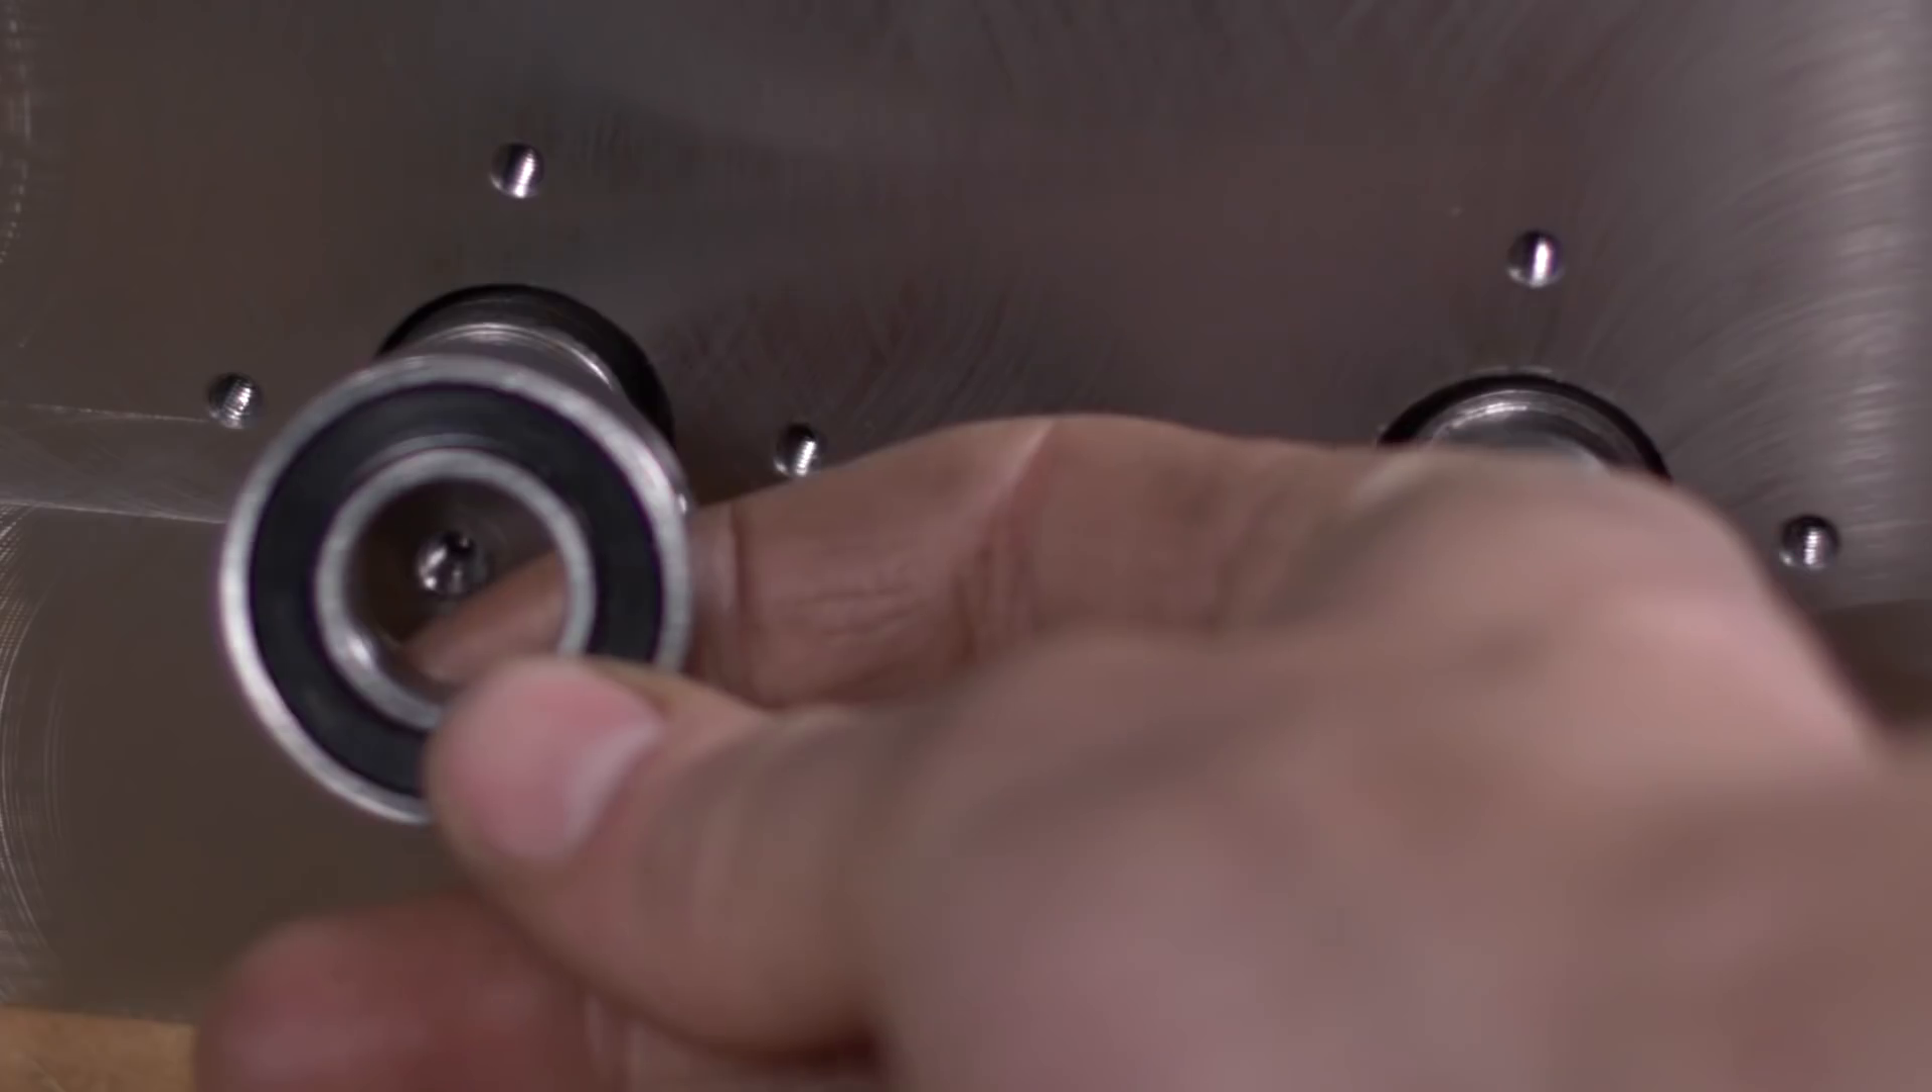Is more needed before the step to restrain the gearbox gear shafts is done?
Yes.